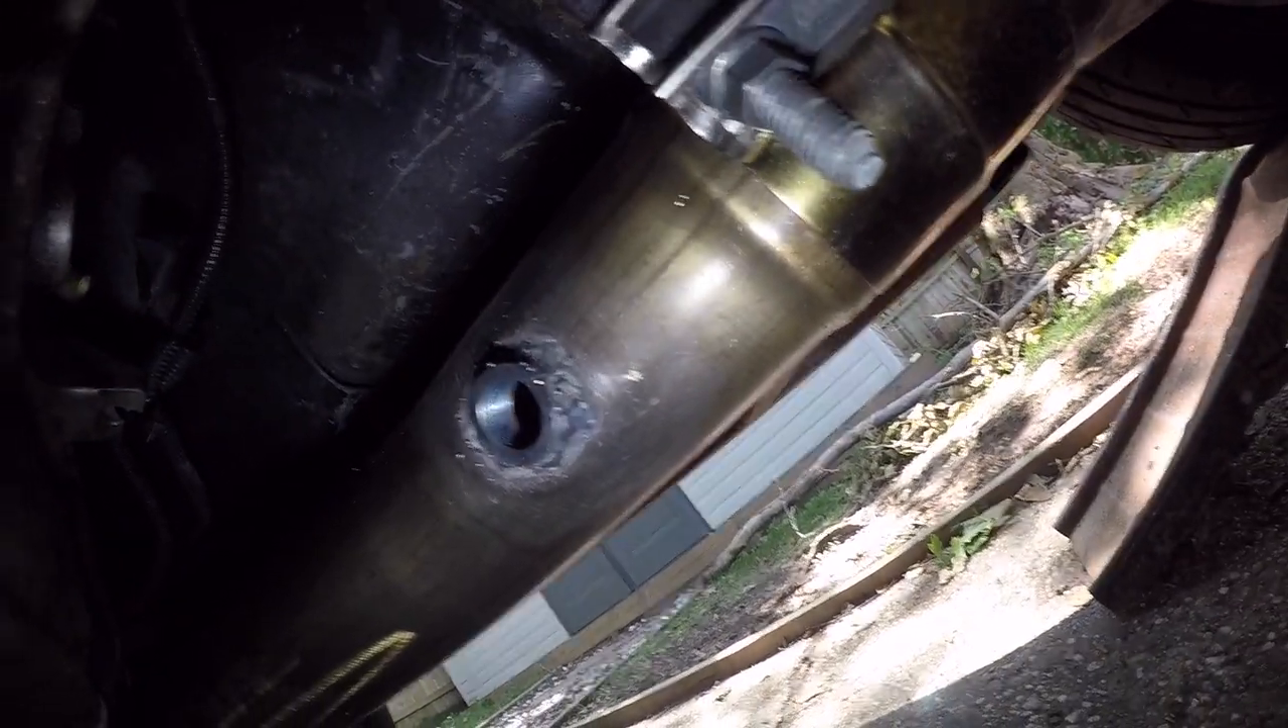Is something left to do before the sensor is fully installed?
Yes.